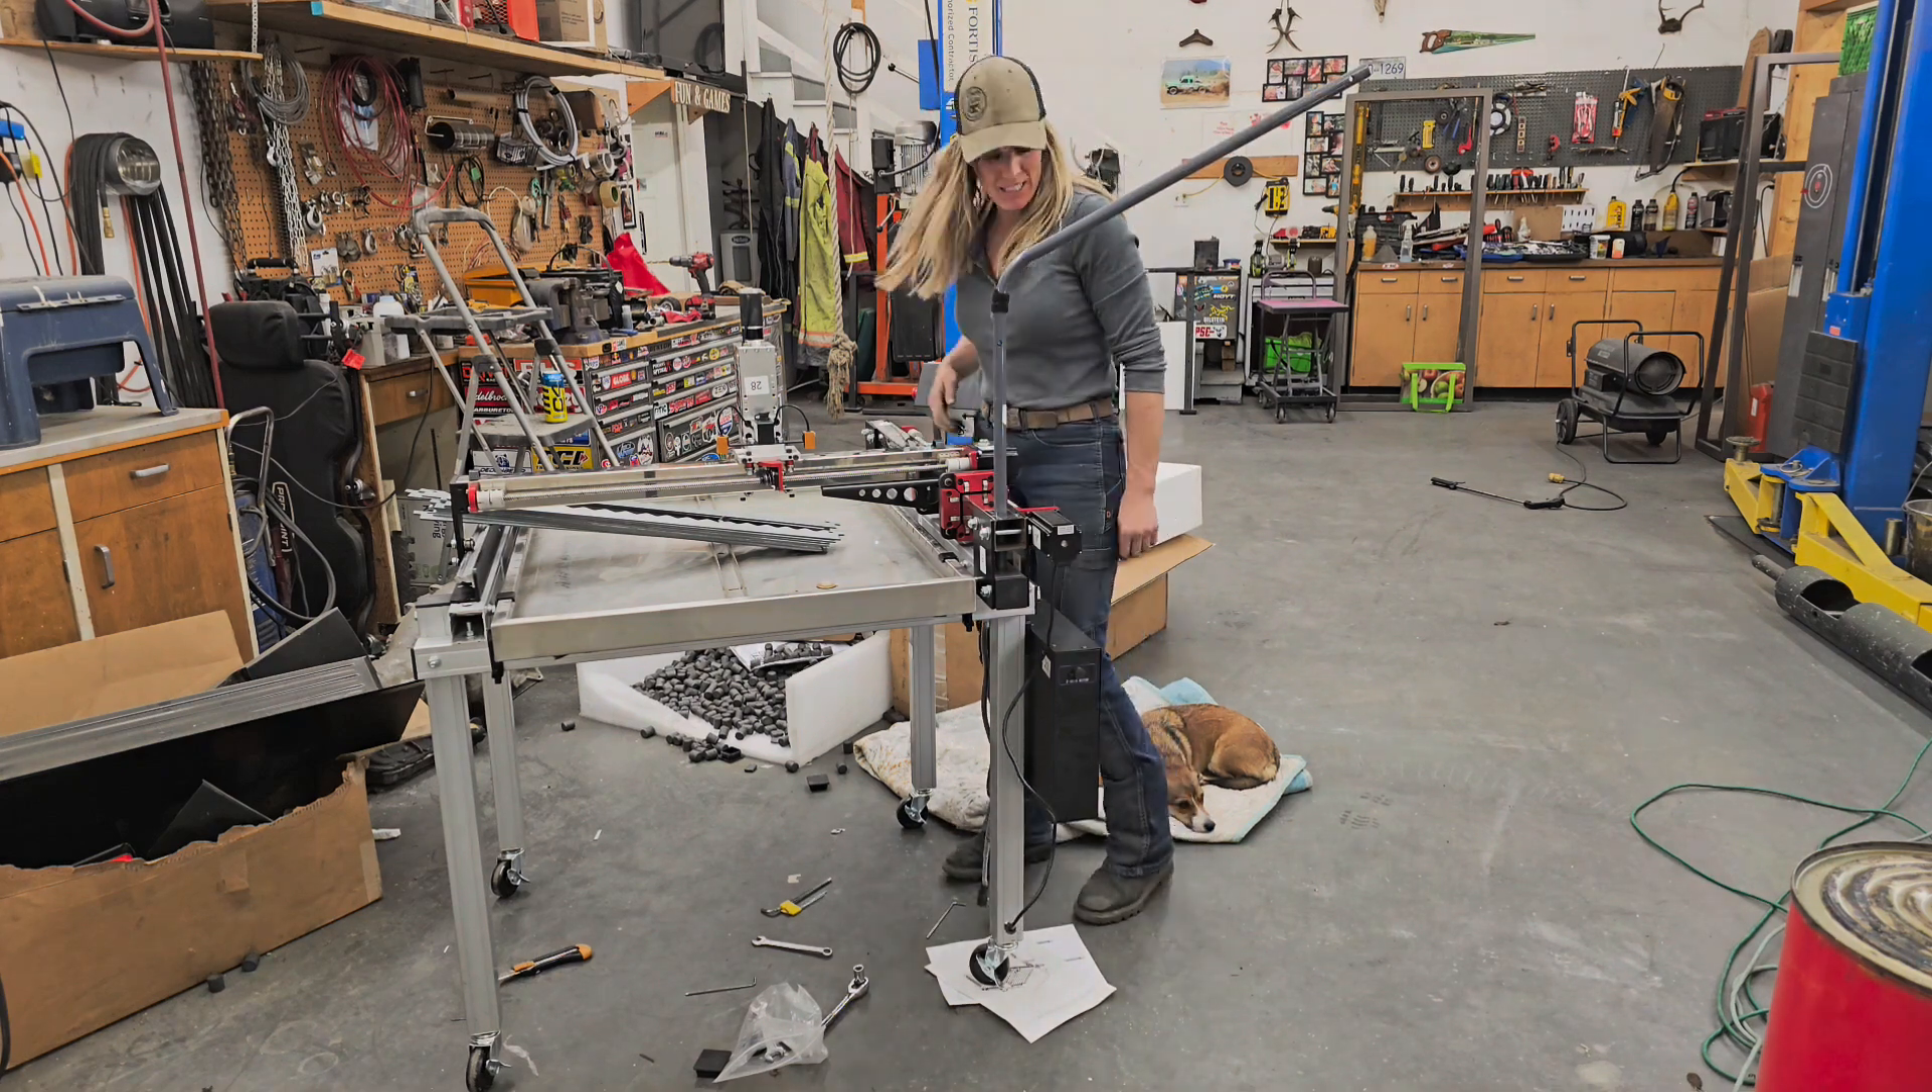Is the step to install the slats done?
No.